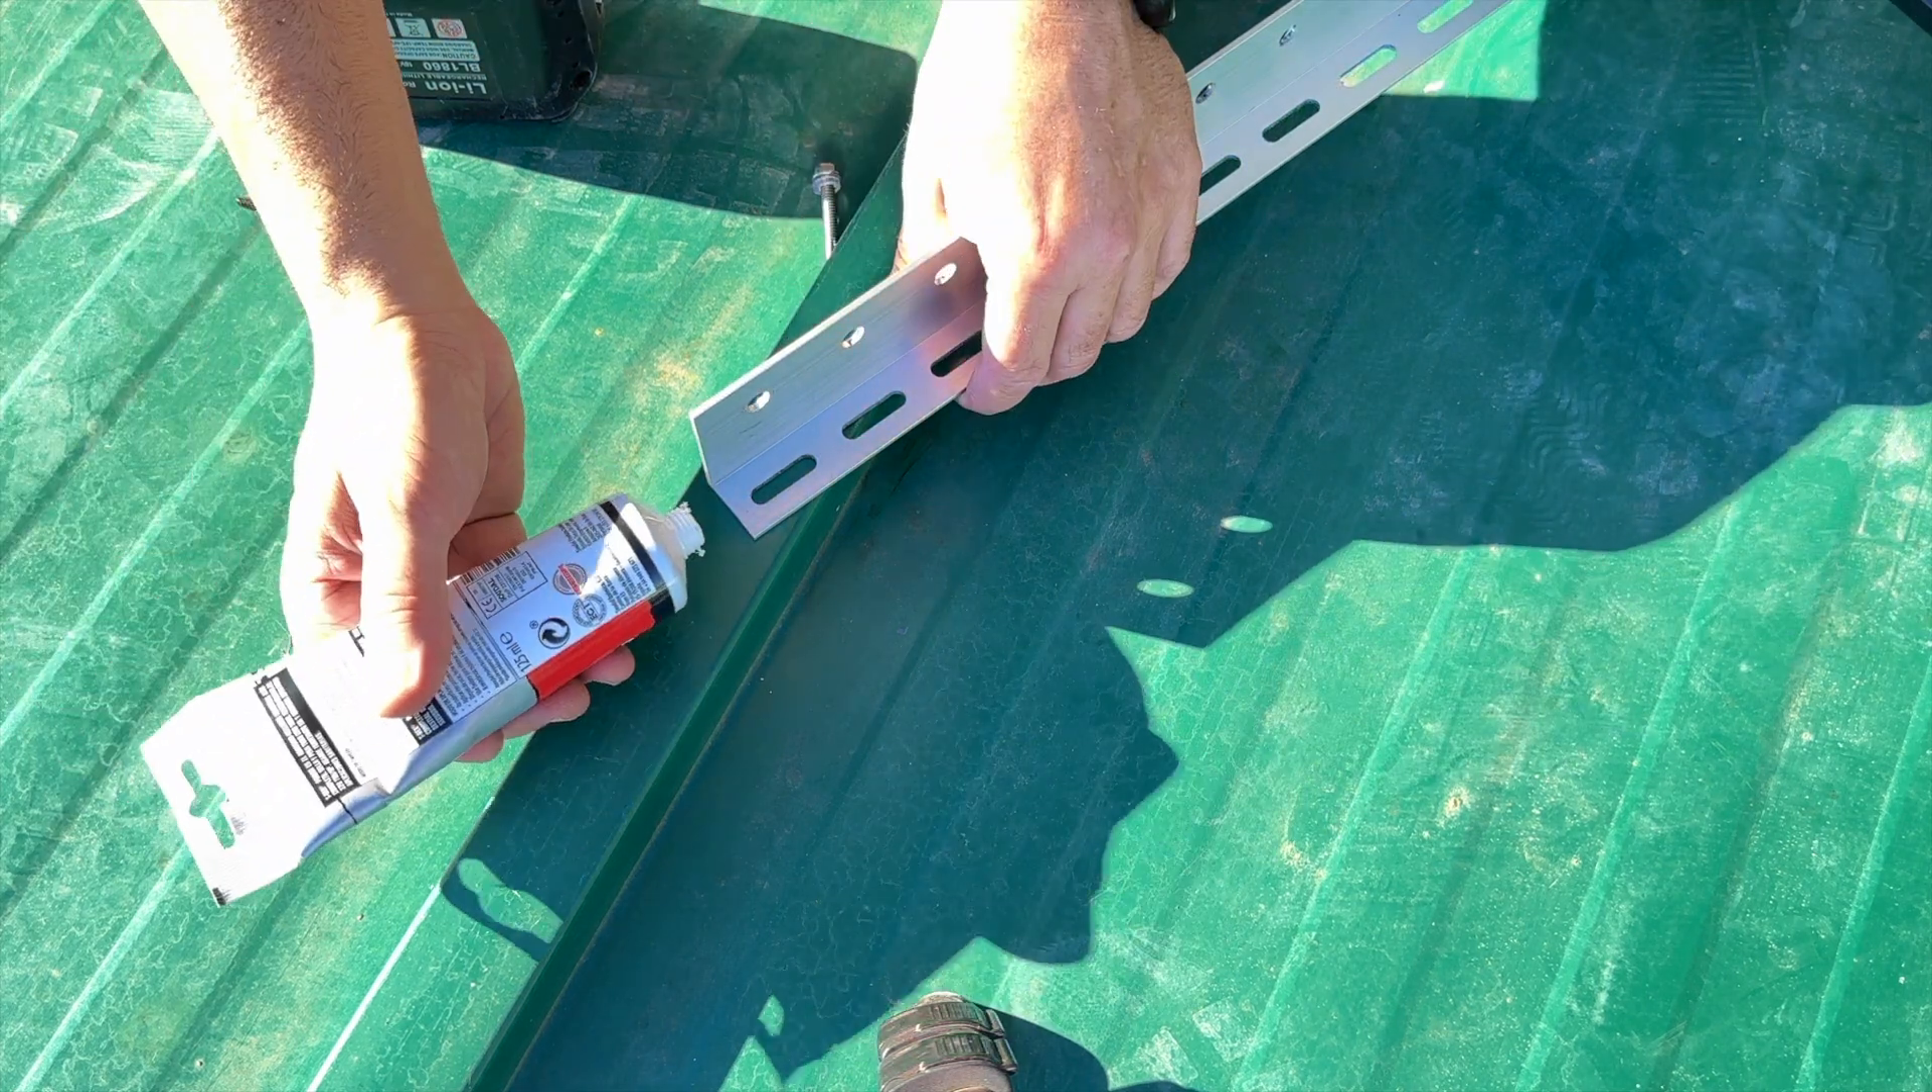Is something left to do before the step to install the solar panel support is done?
Yes.